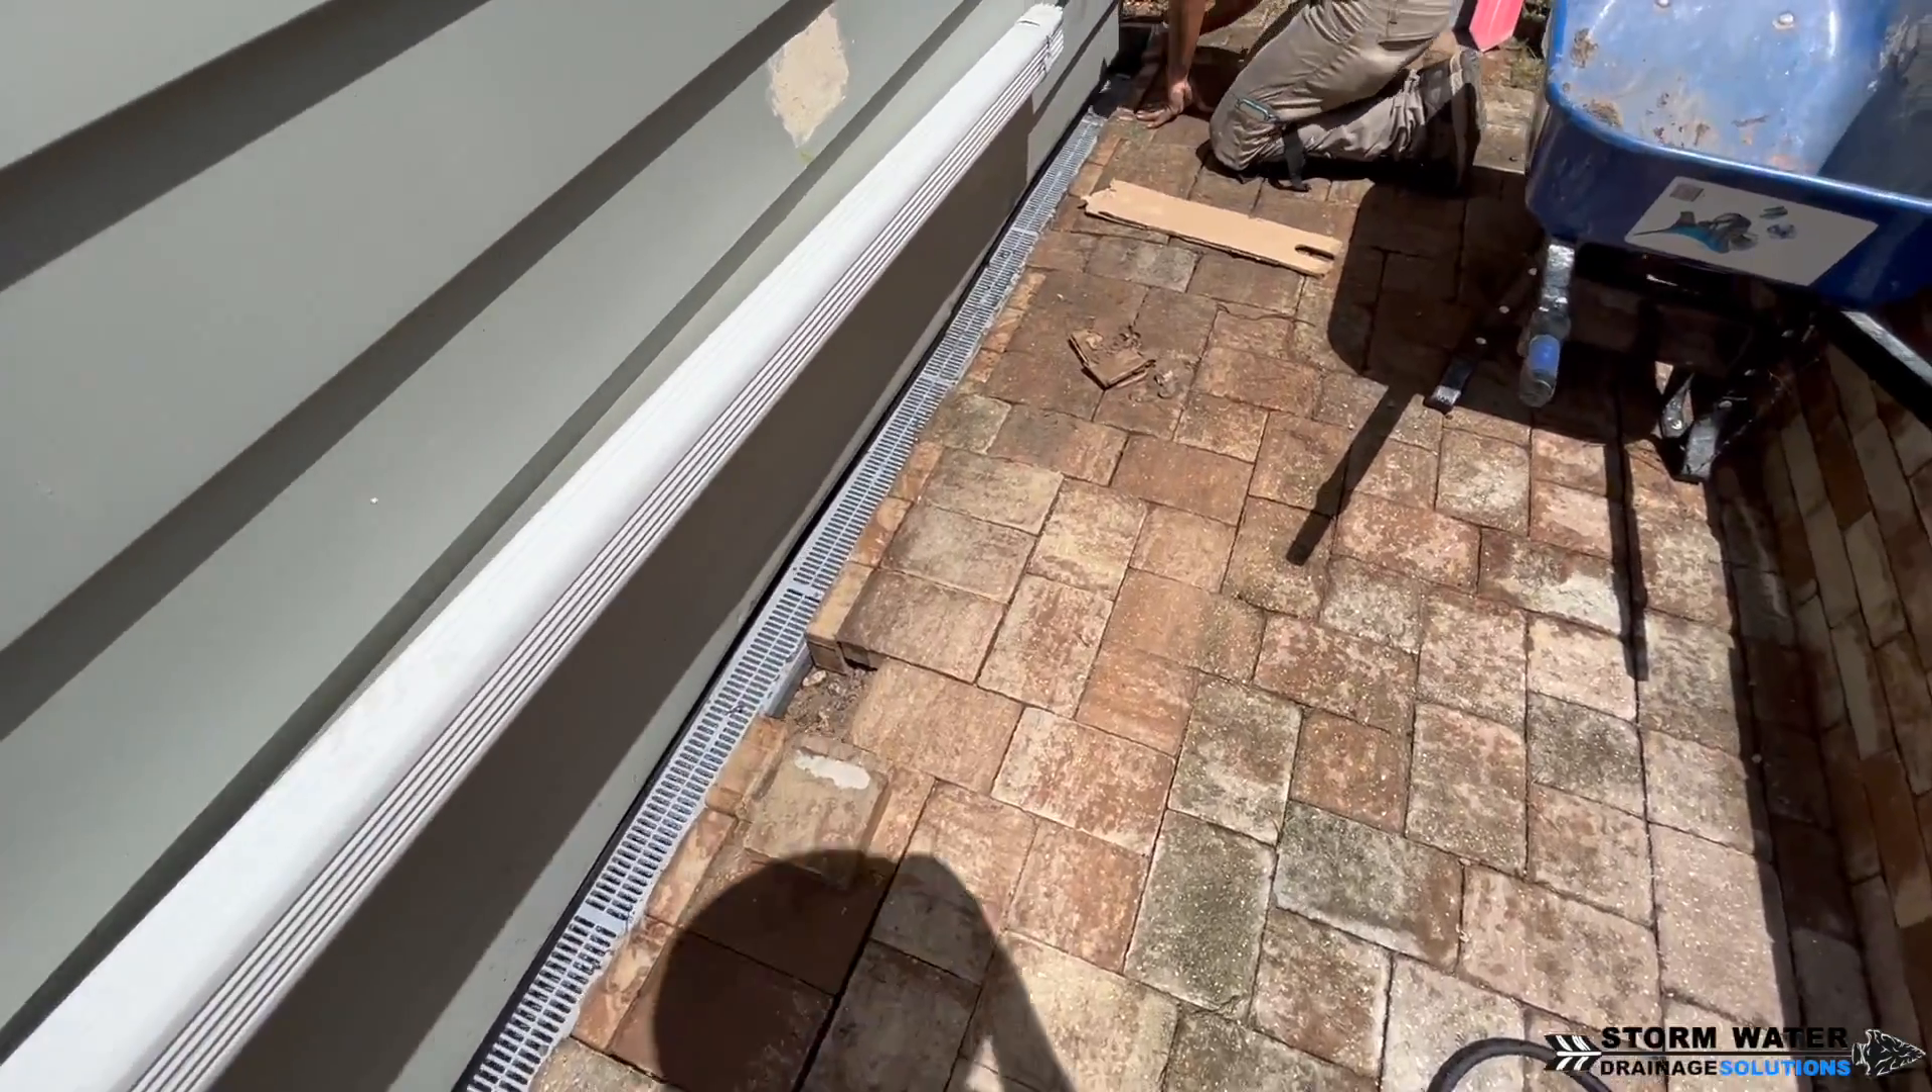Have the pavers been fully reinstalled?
No.